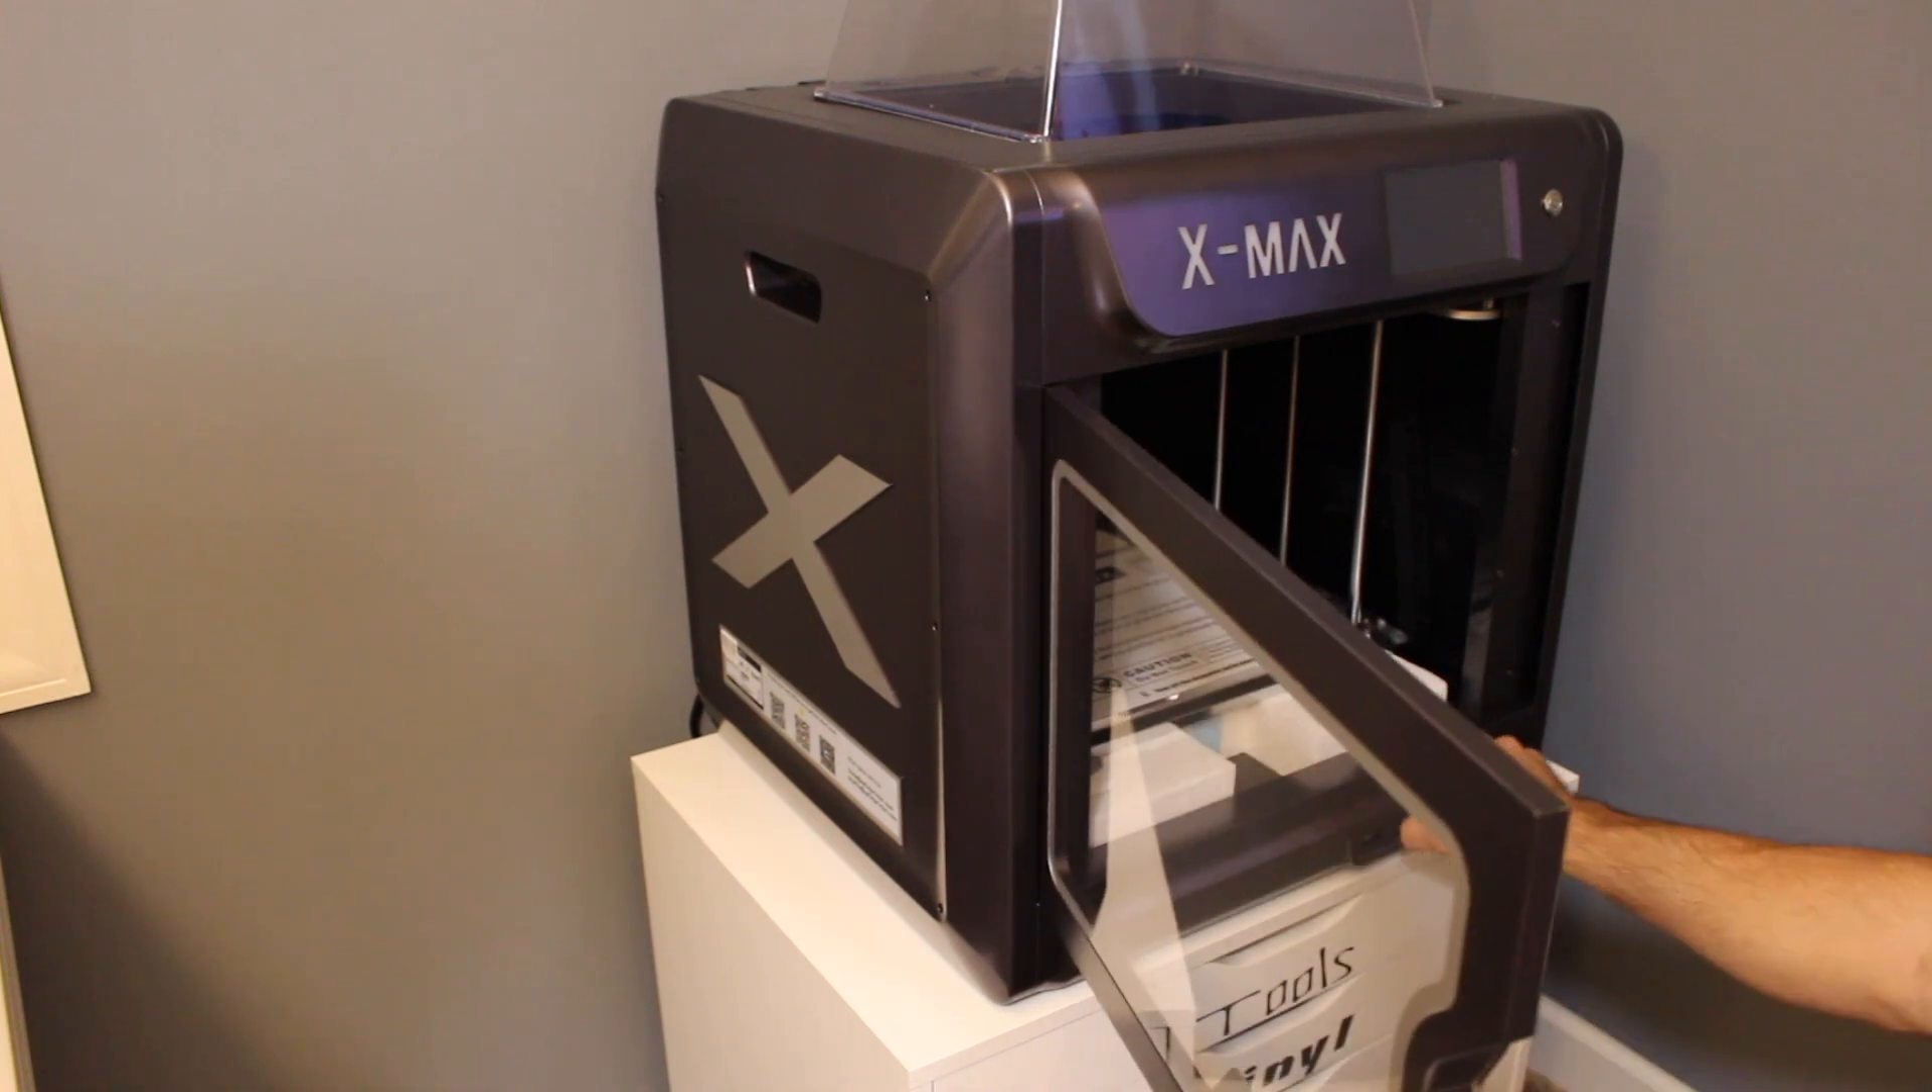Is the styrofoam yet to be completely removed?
Yes.